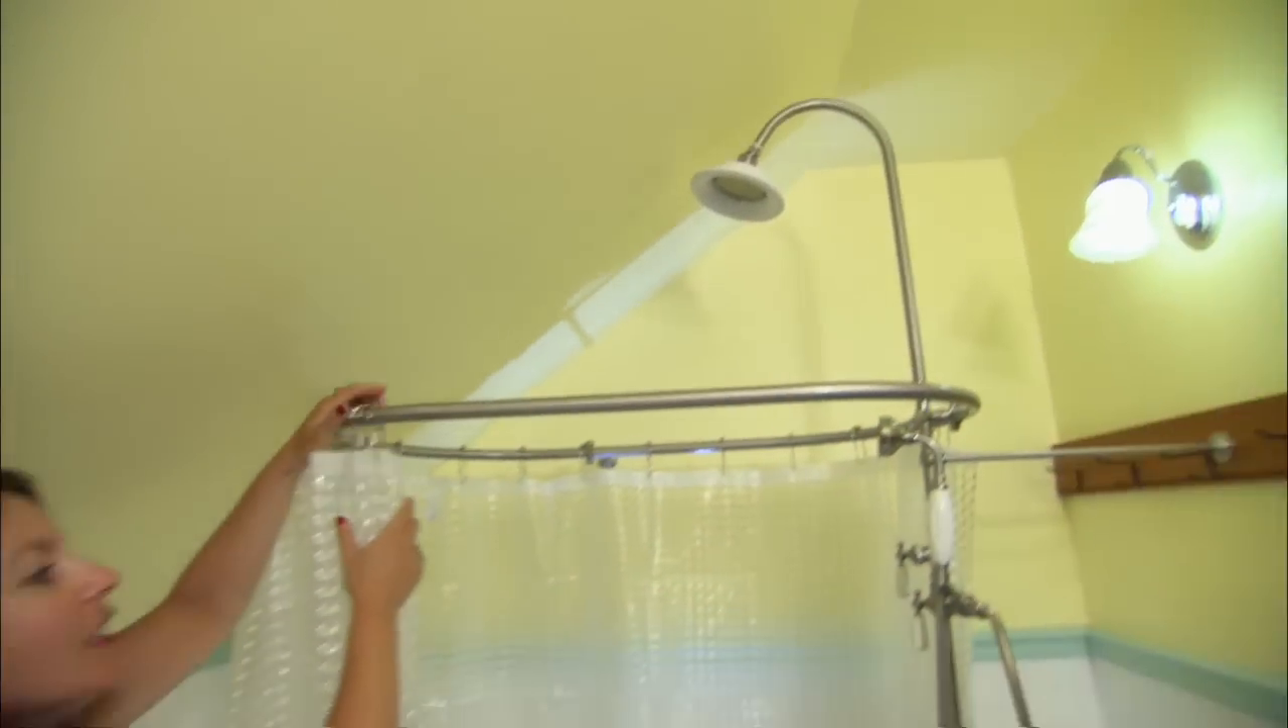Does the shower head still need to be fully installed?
No.